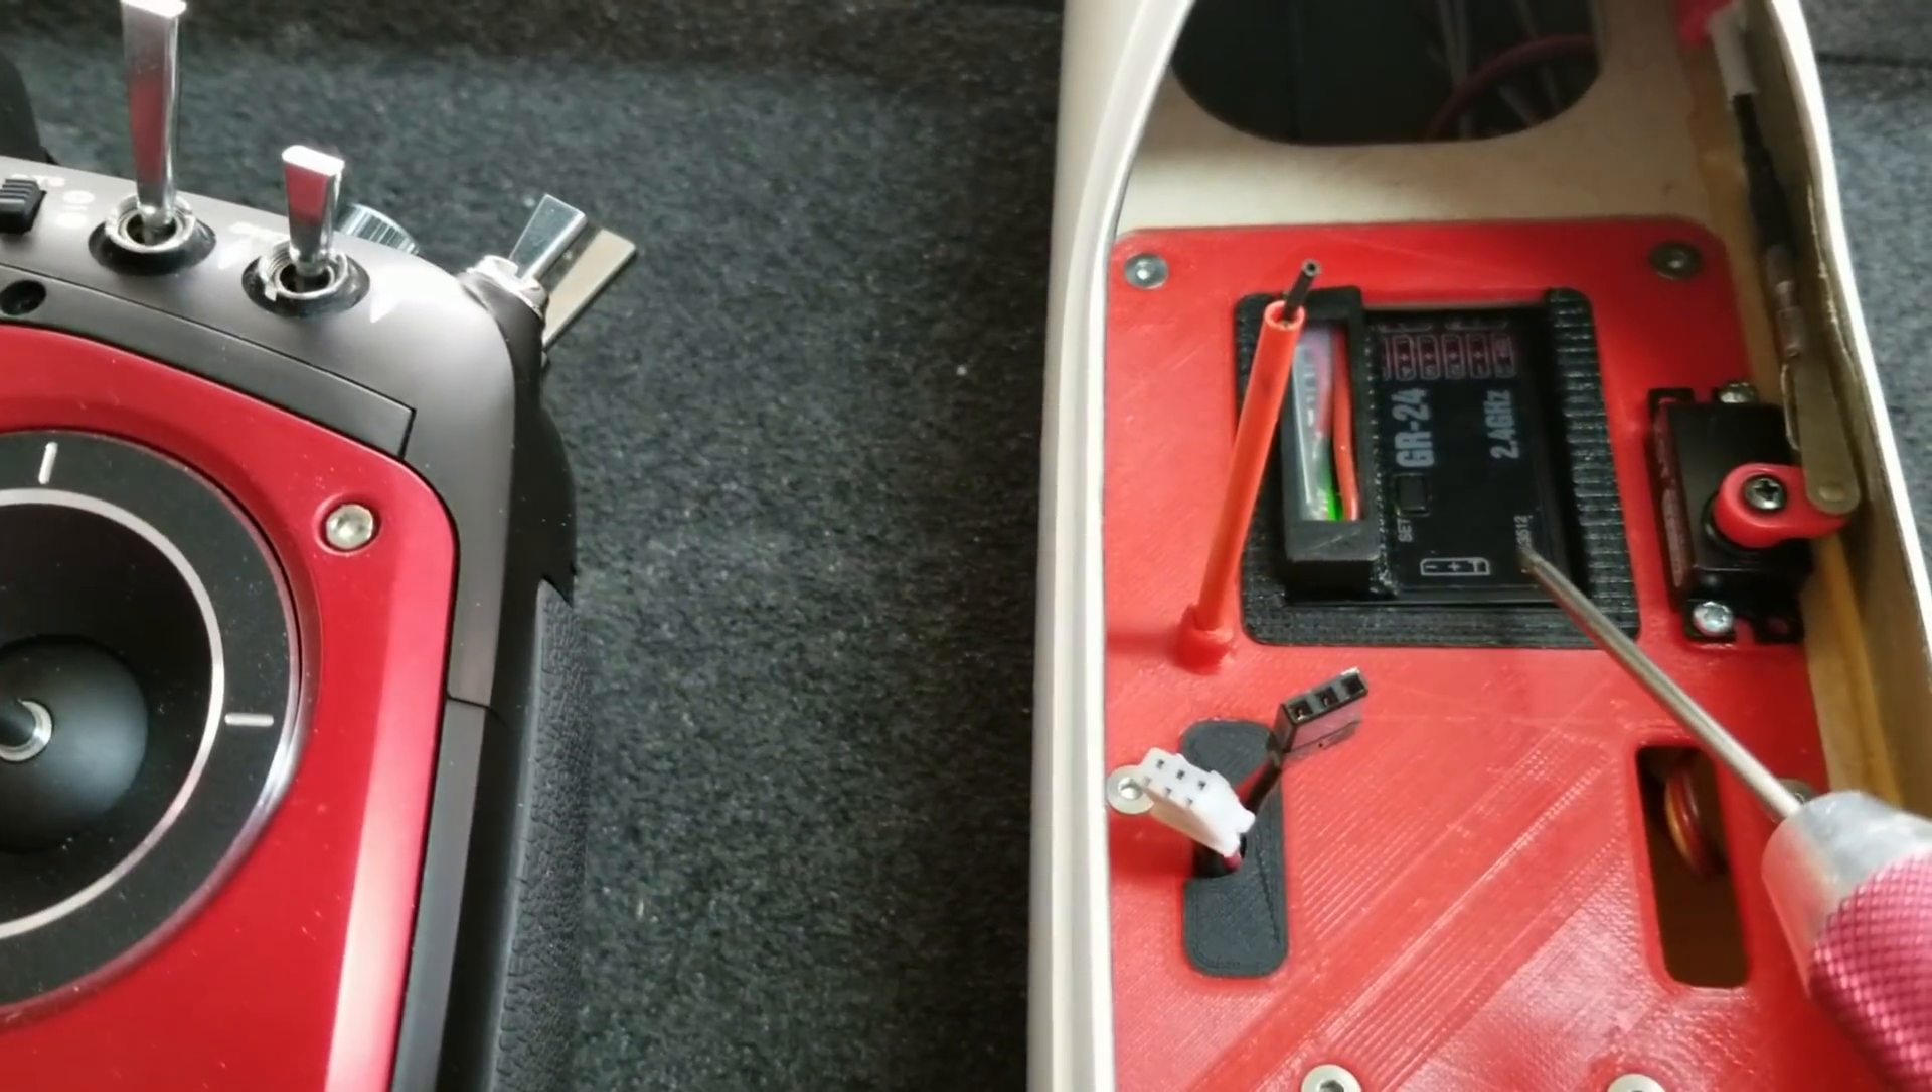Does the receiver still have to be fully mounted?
No.